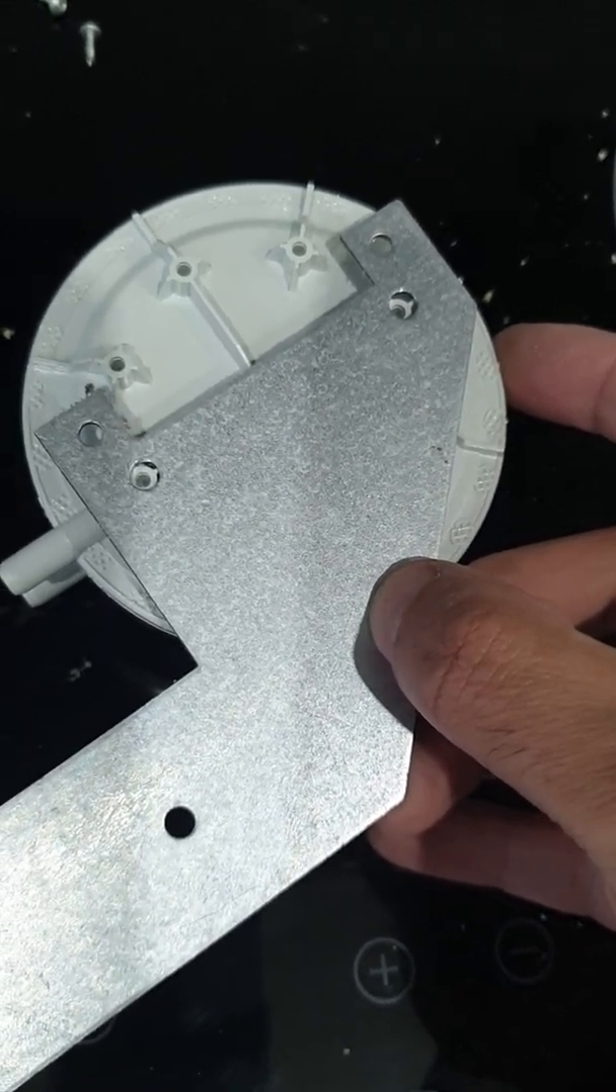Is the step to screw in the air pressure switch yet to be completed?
Yes.